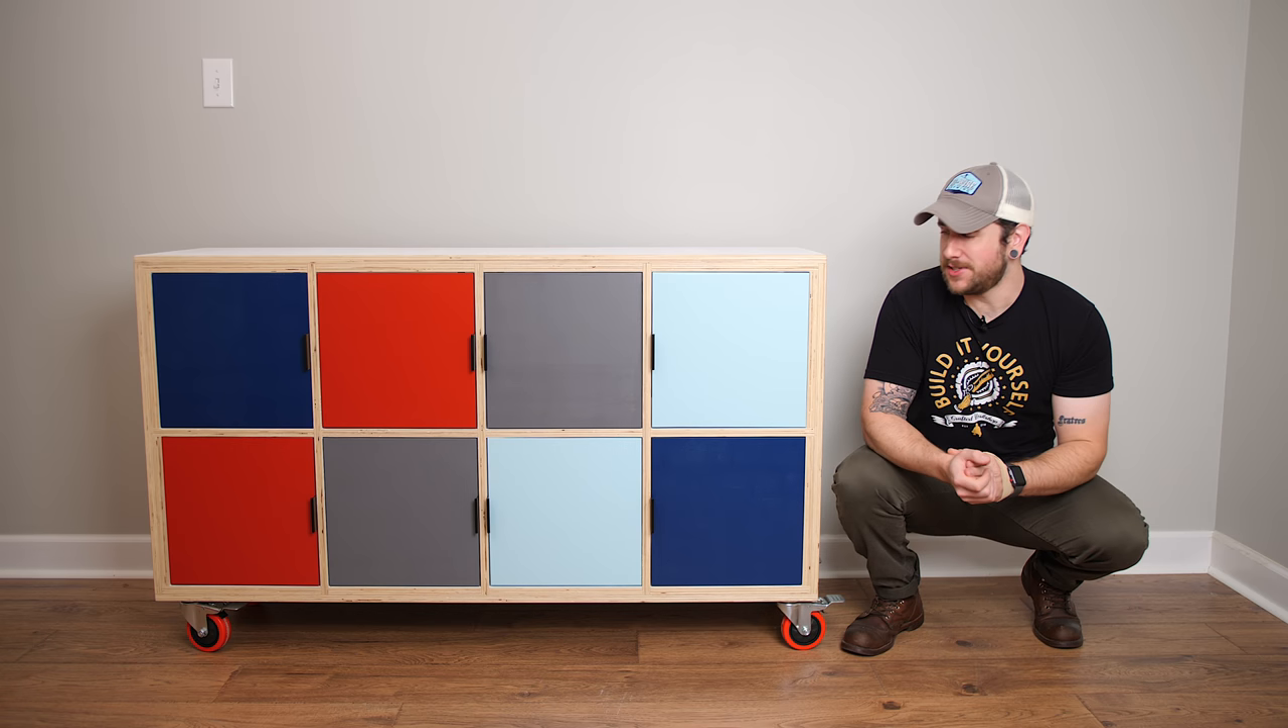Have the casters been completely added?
Yes.